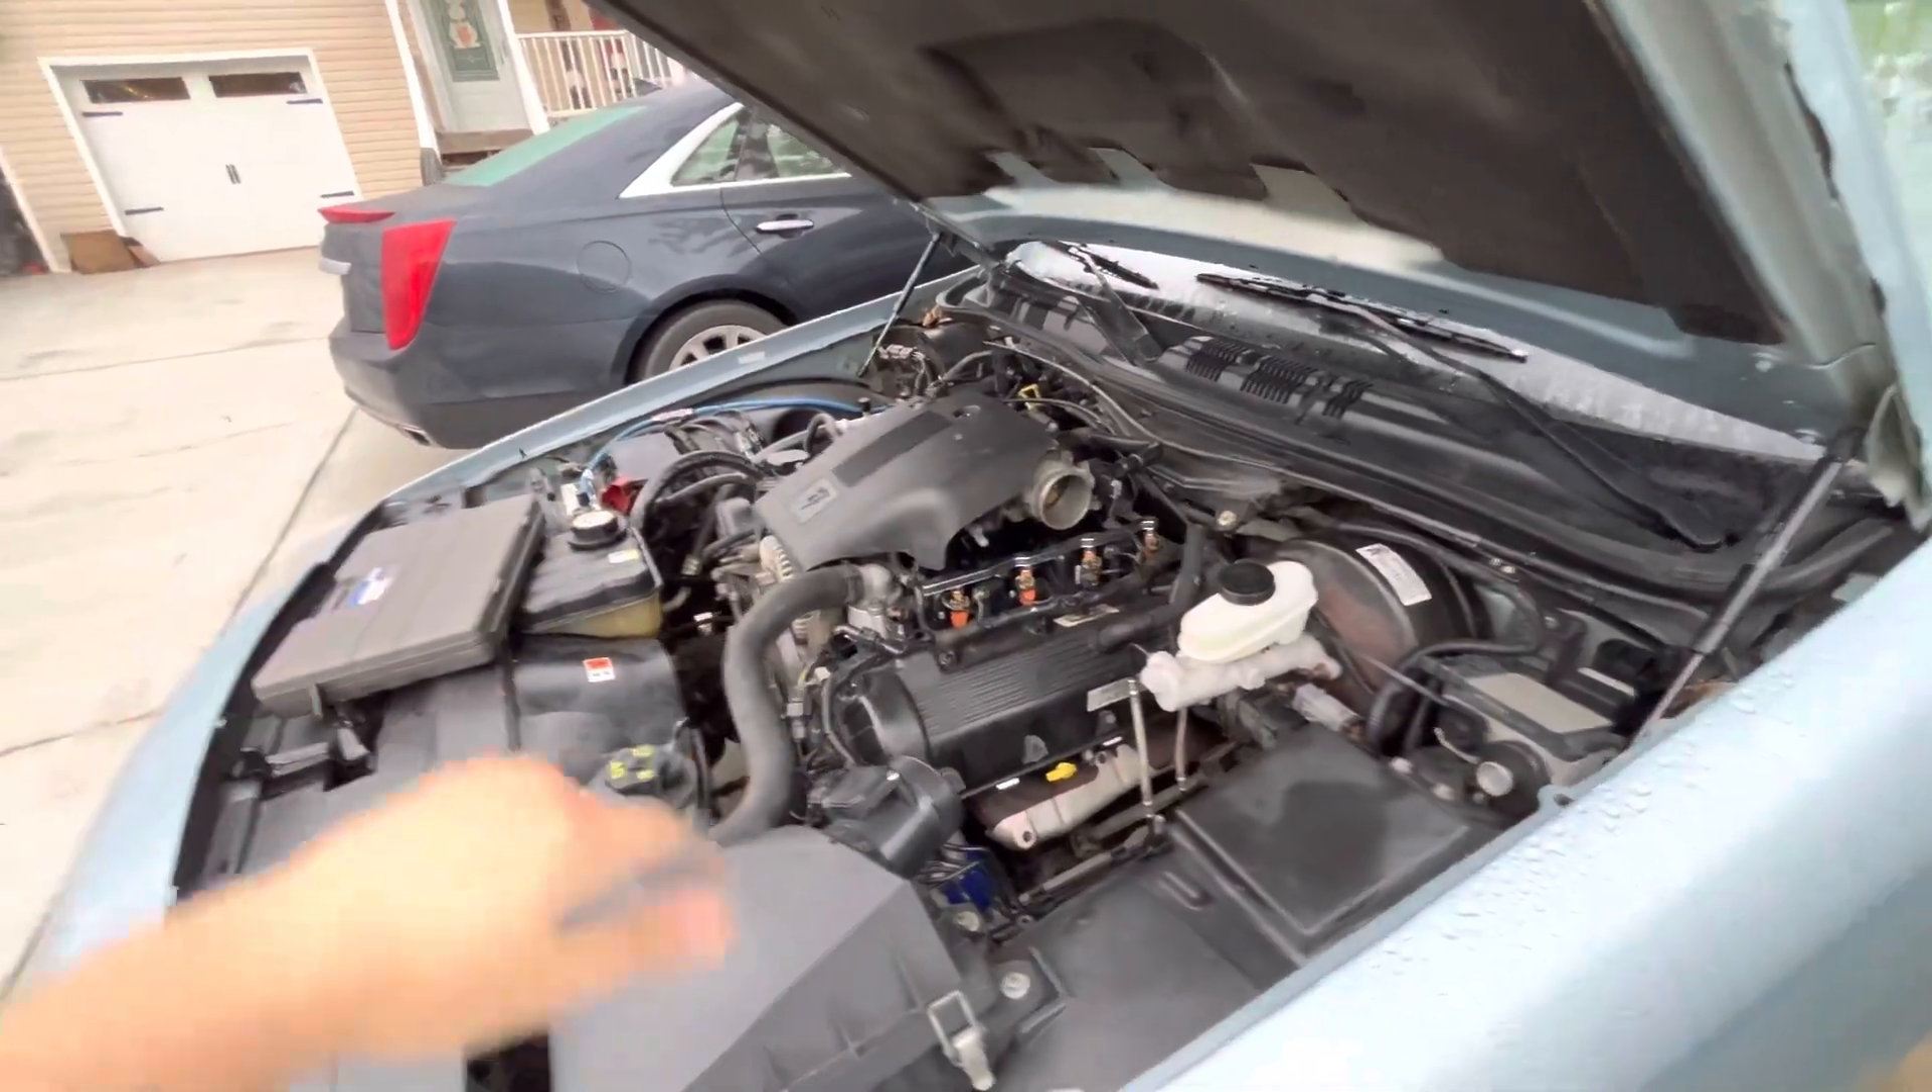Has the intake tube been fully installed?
No.